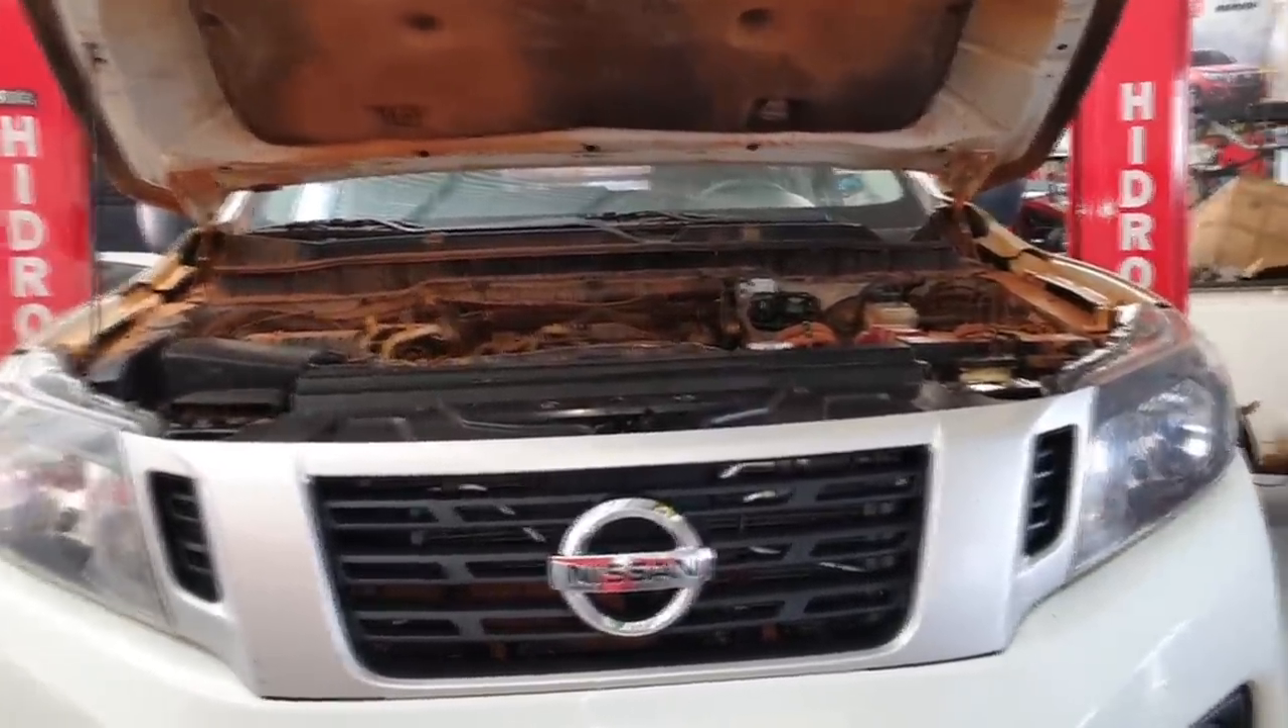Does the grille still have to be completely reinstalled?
No.